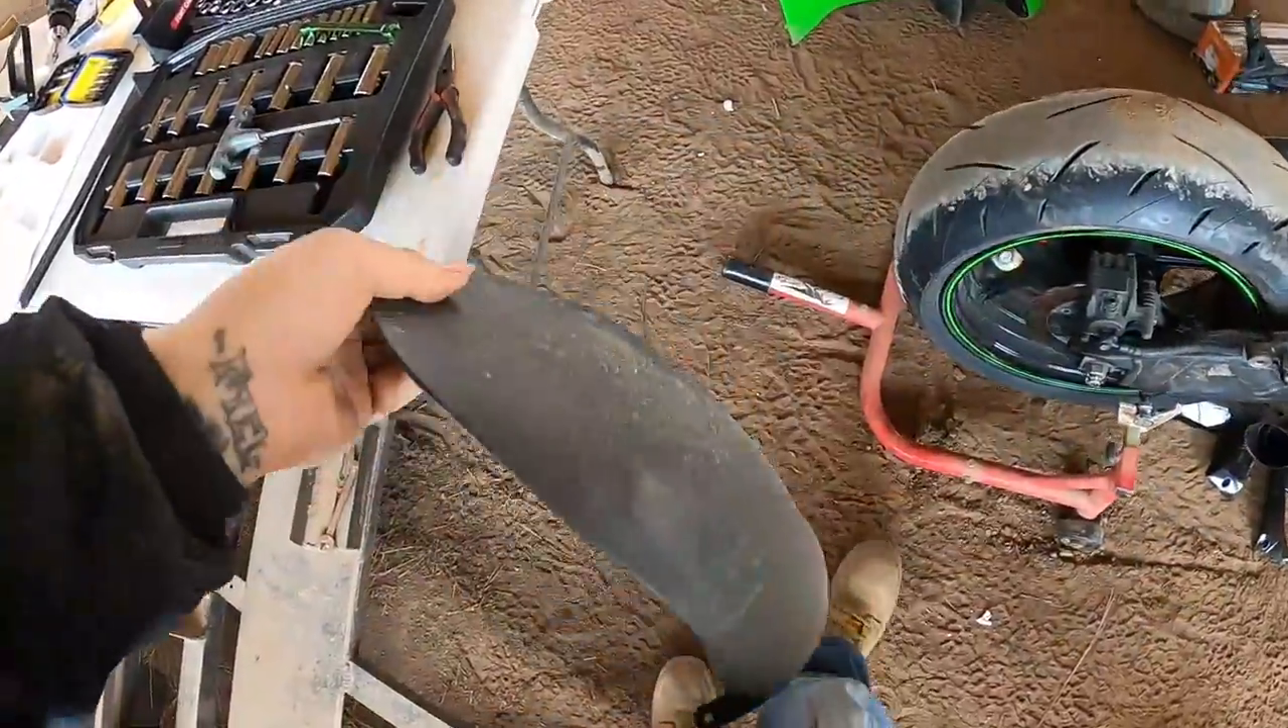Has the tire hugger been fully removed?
Yes.